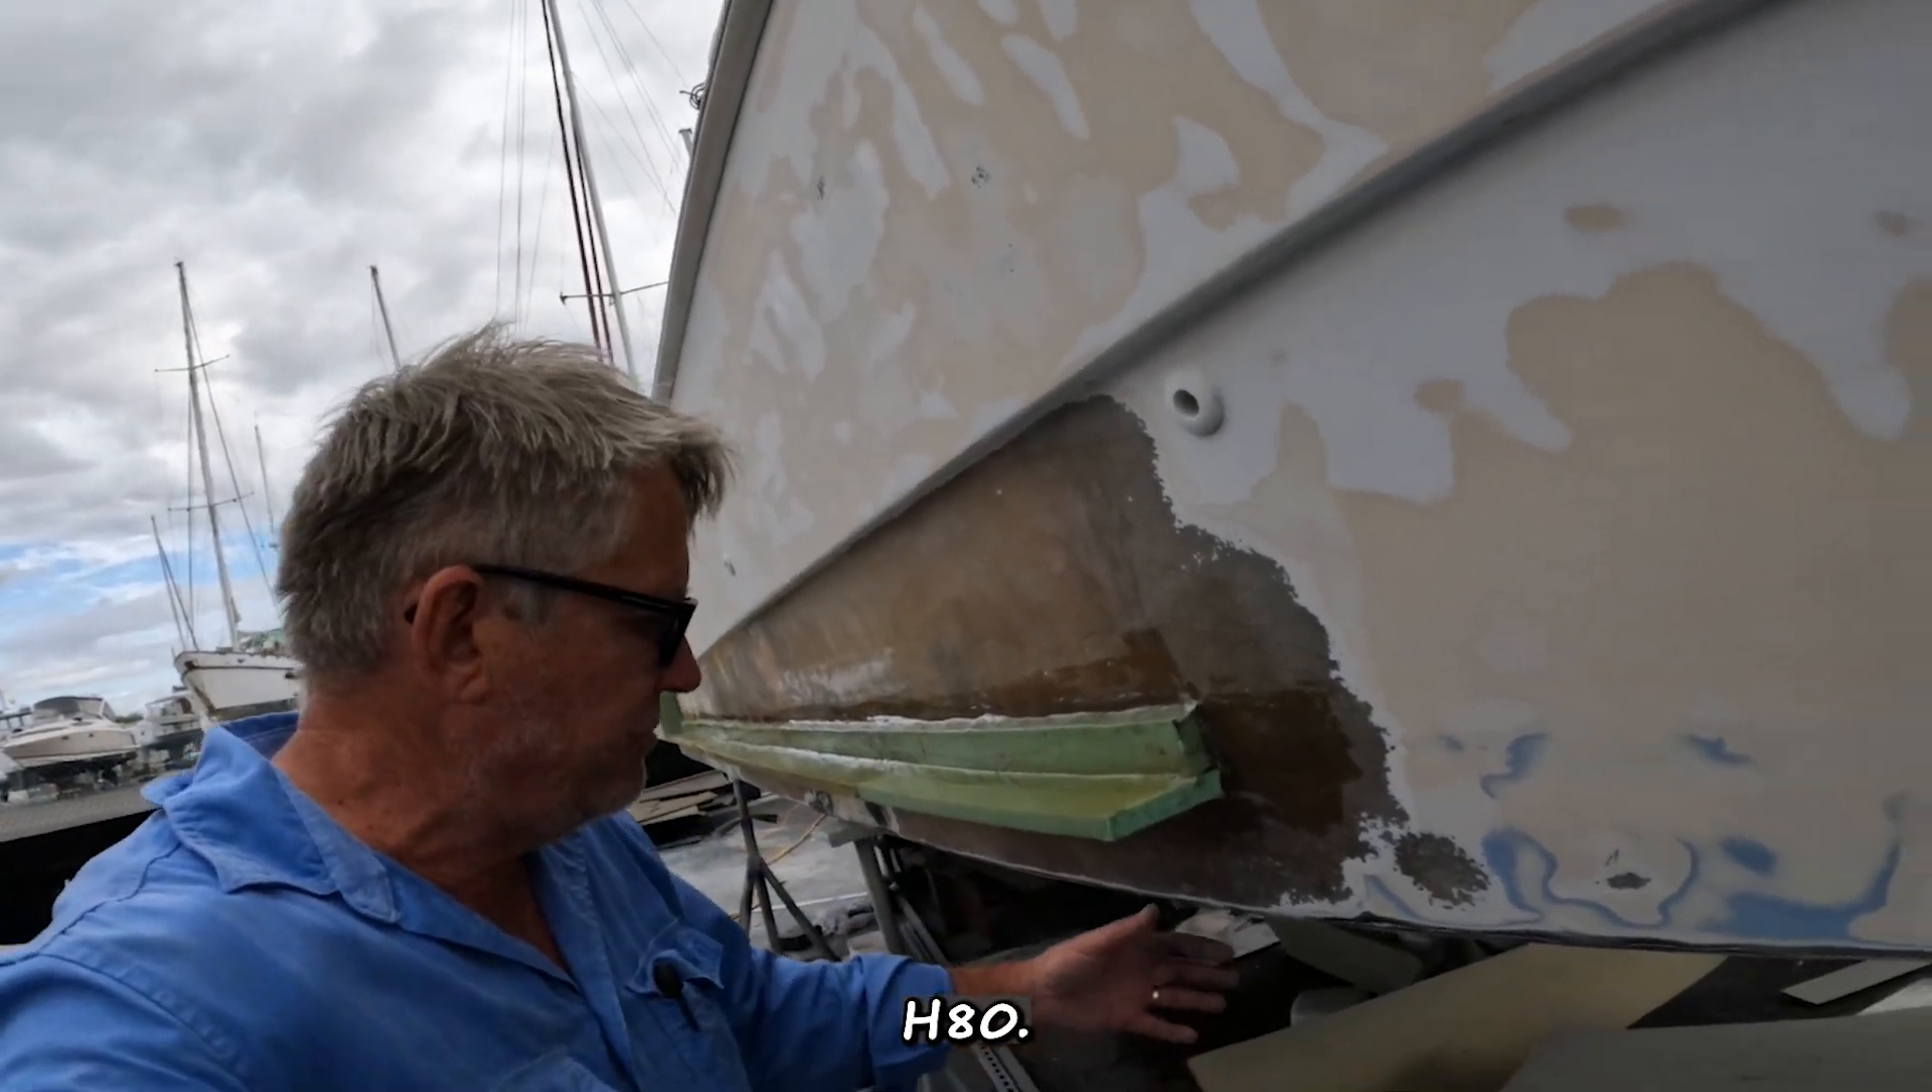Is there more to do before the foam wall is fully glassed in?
Yes.